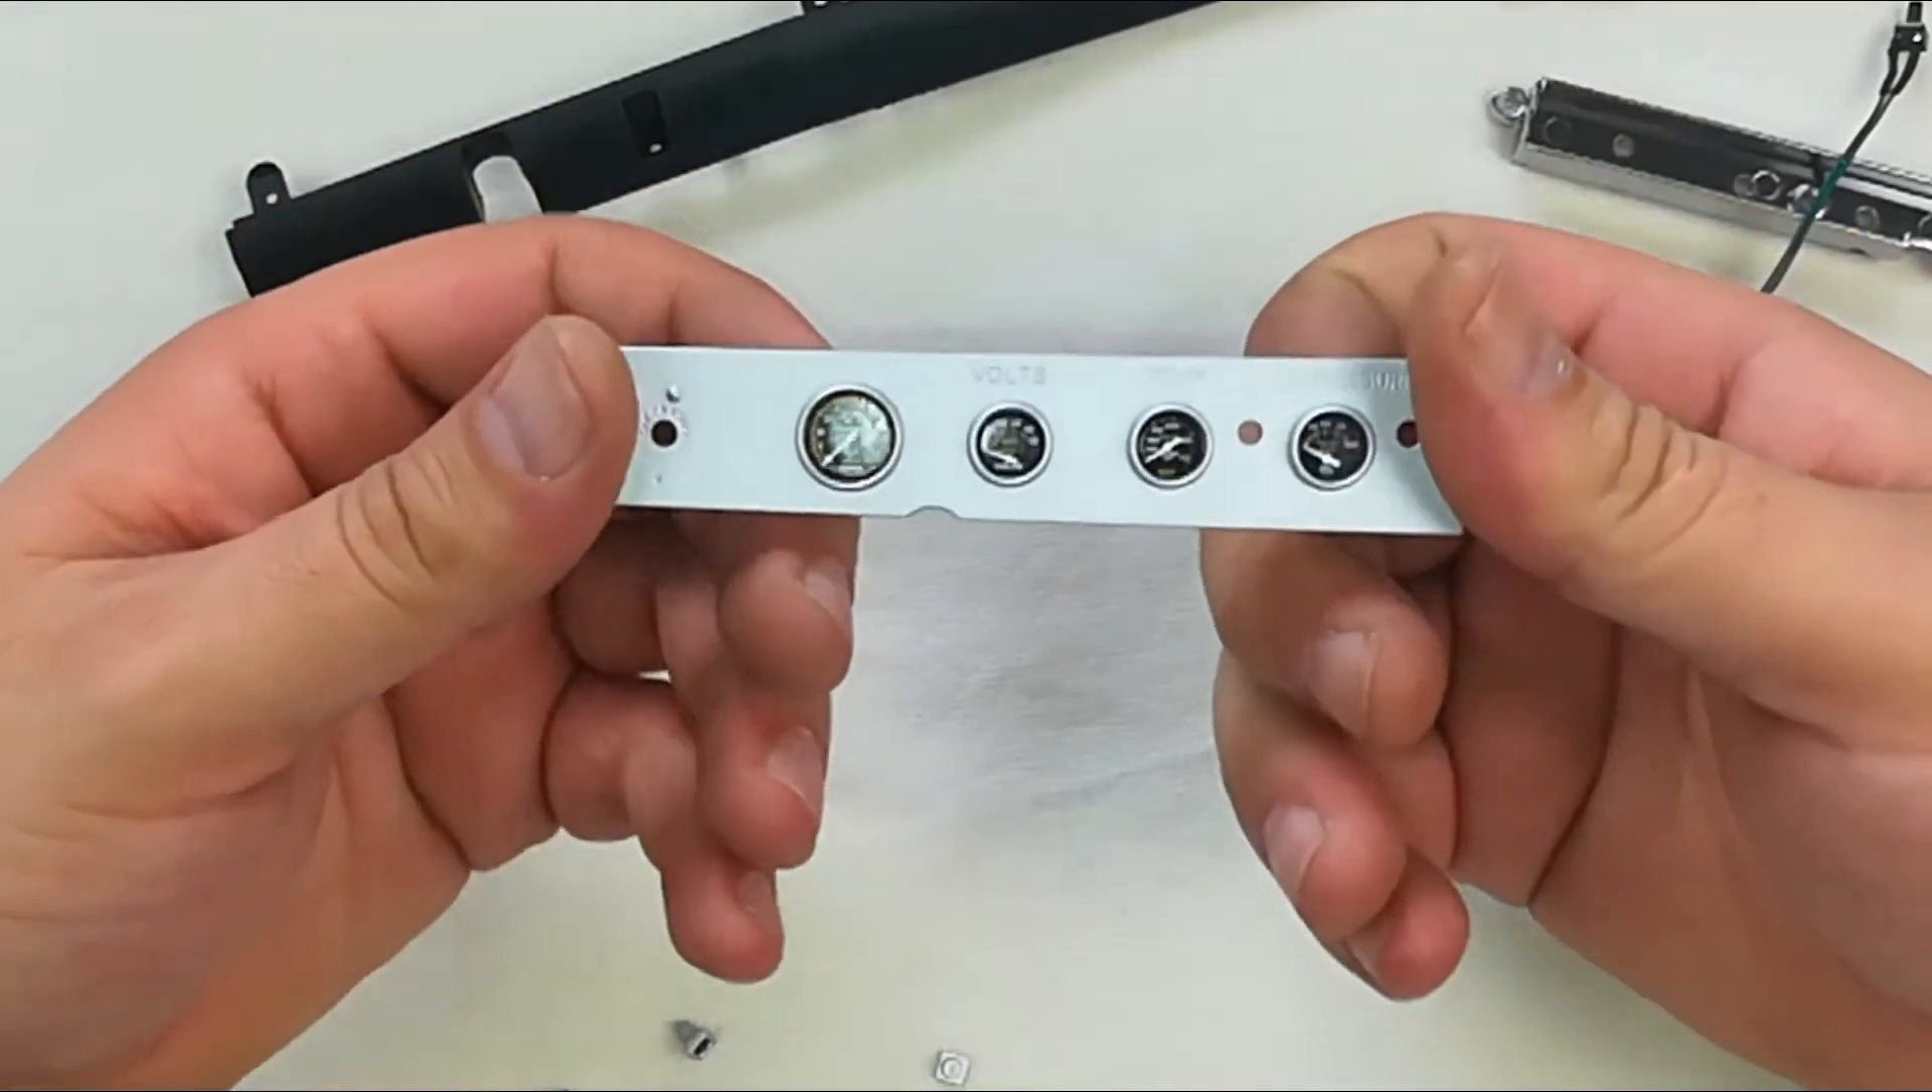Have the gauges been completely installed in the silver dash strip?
Yes.